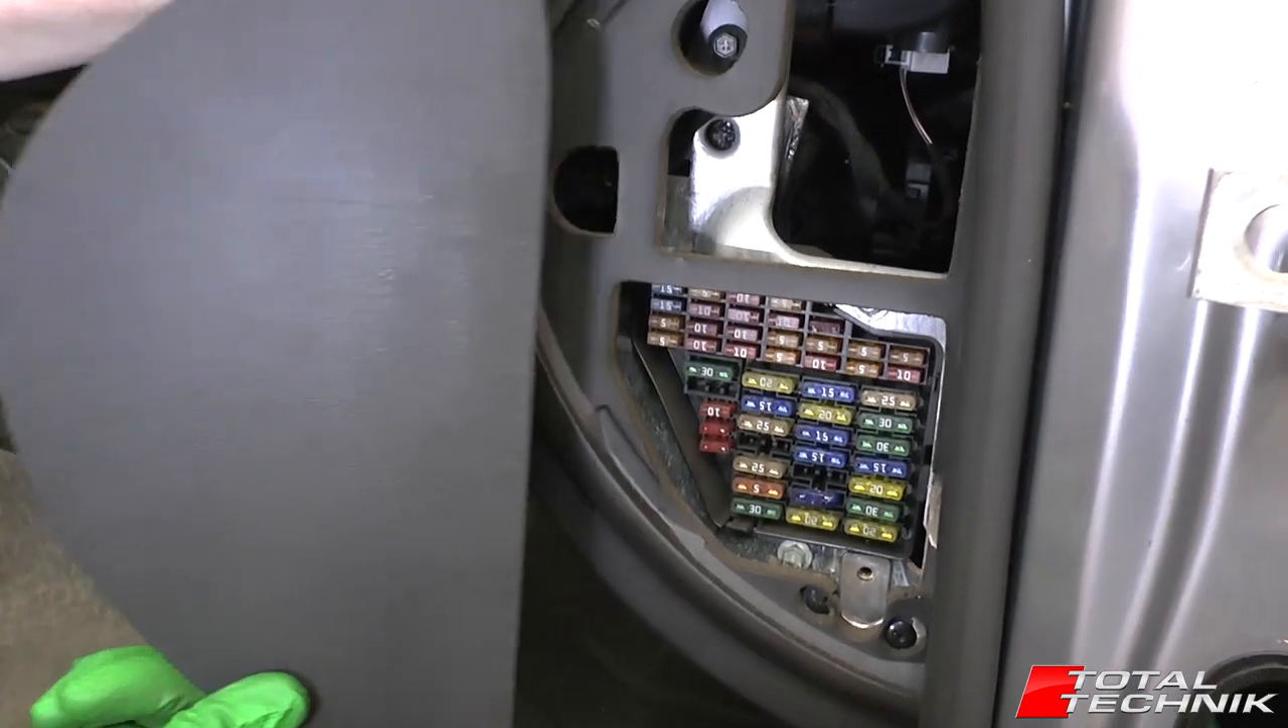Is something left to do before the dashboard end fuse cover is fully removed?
No.